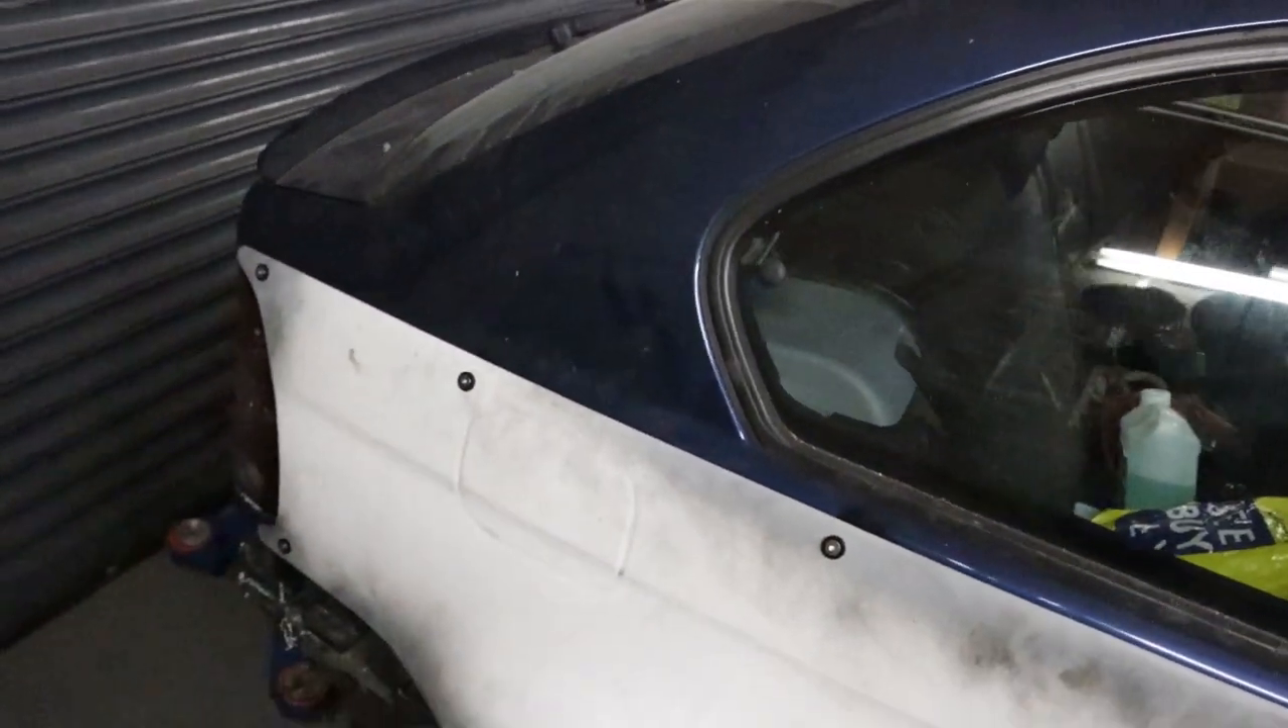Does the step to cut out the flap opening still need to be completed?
Yes.